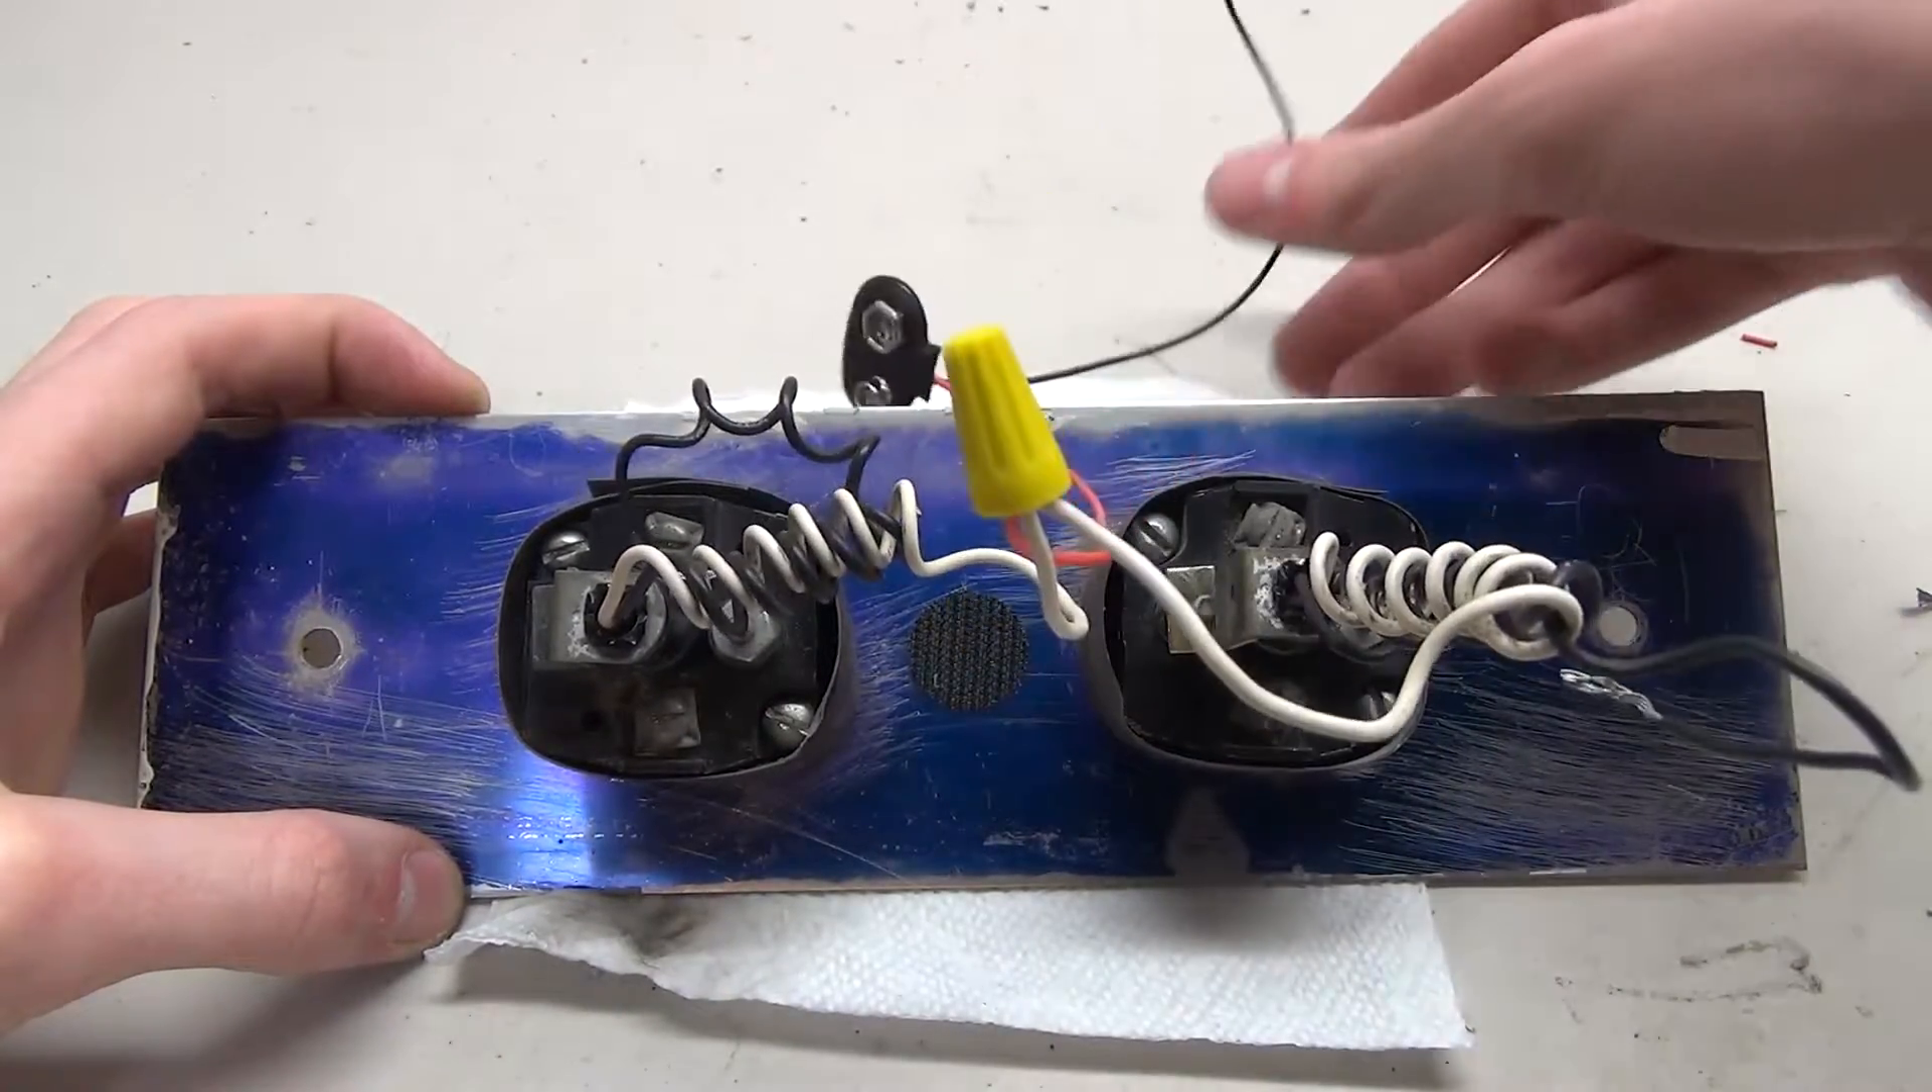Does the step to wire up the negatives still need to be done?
Yes.